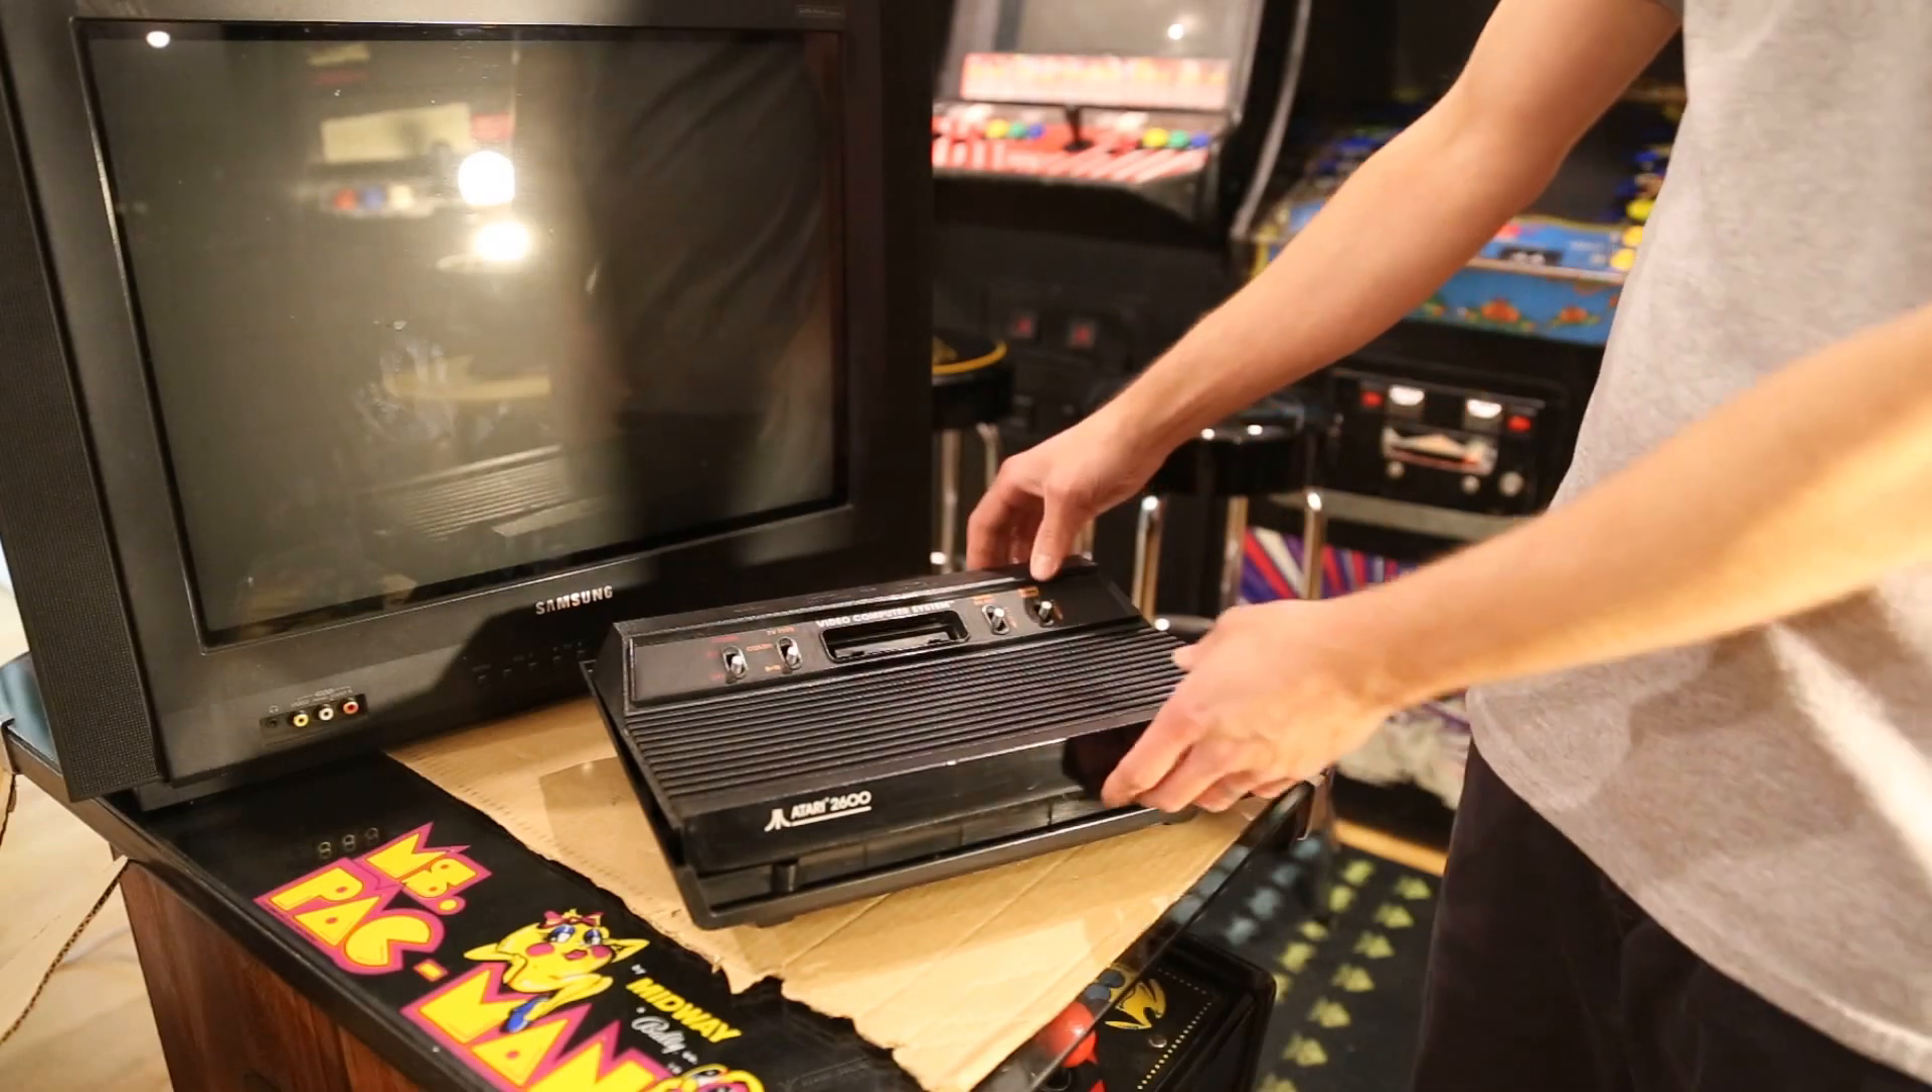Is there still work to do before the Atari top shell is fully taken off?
Yes.